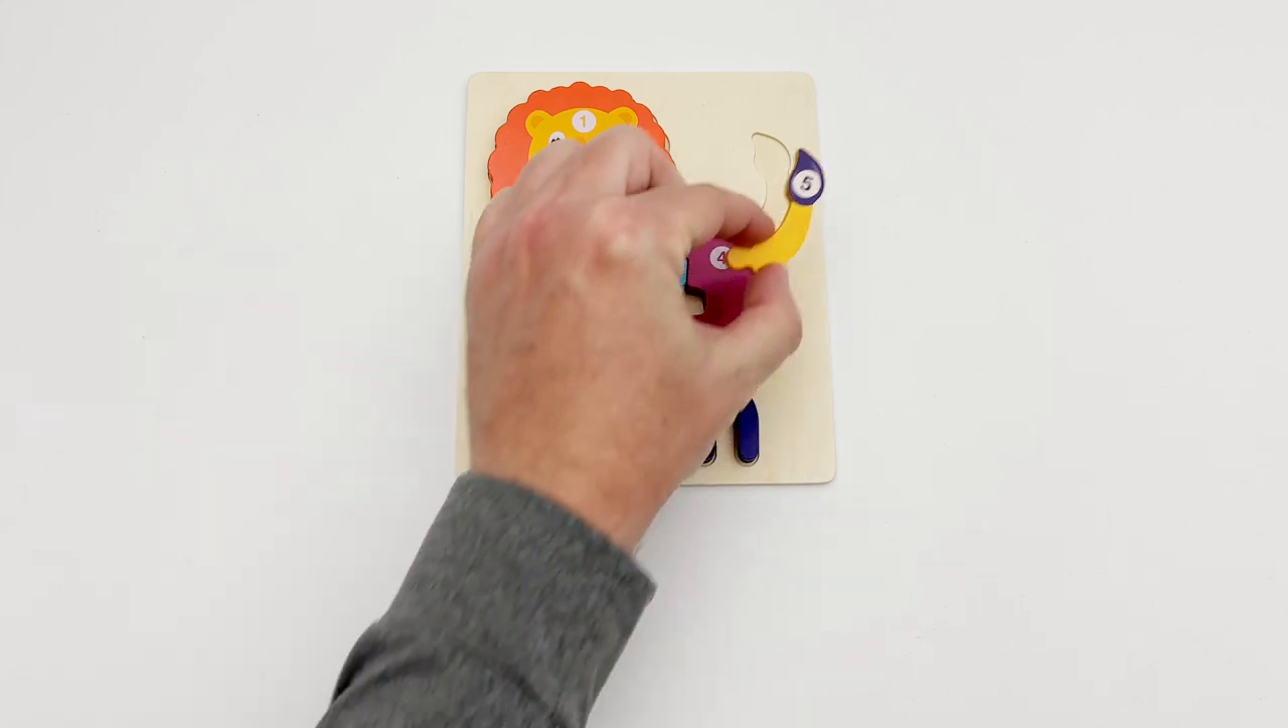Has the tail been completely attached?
No.